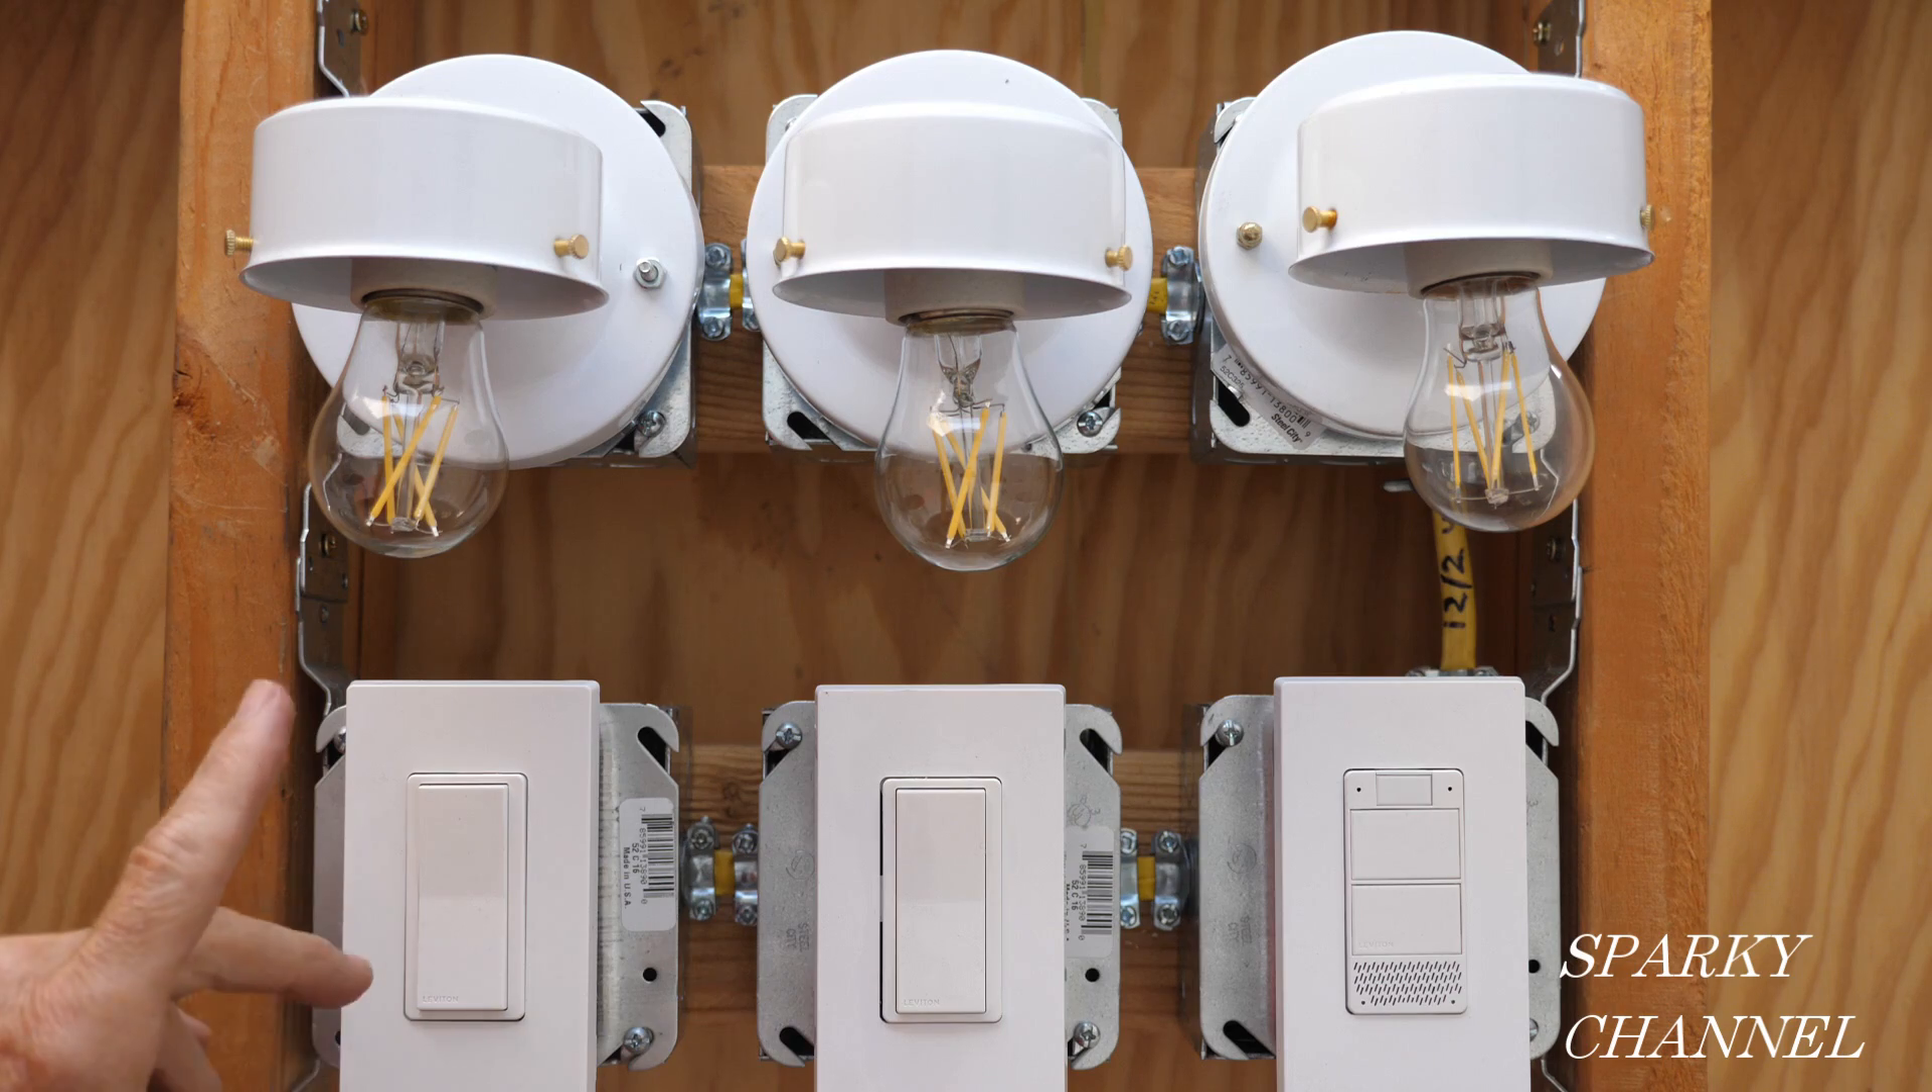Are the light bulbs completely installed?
Yes.